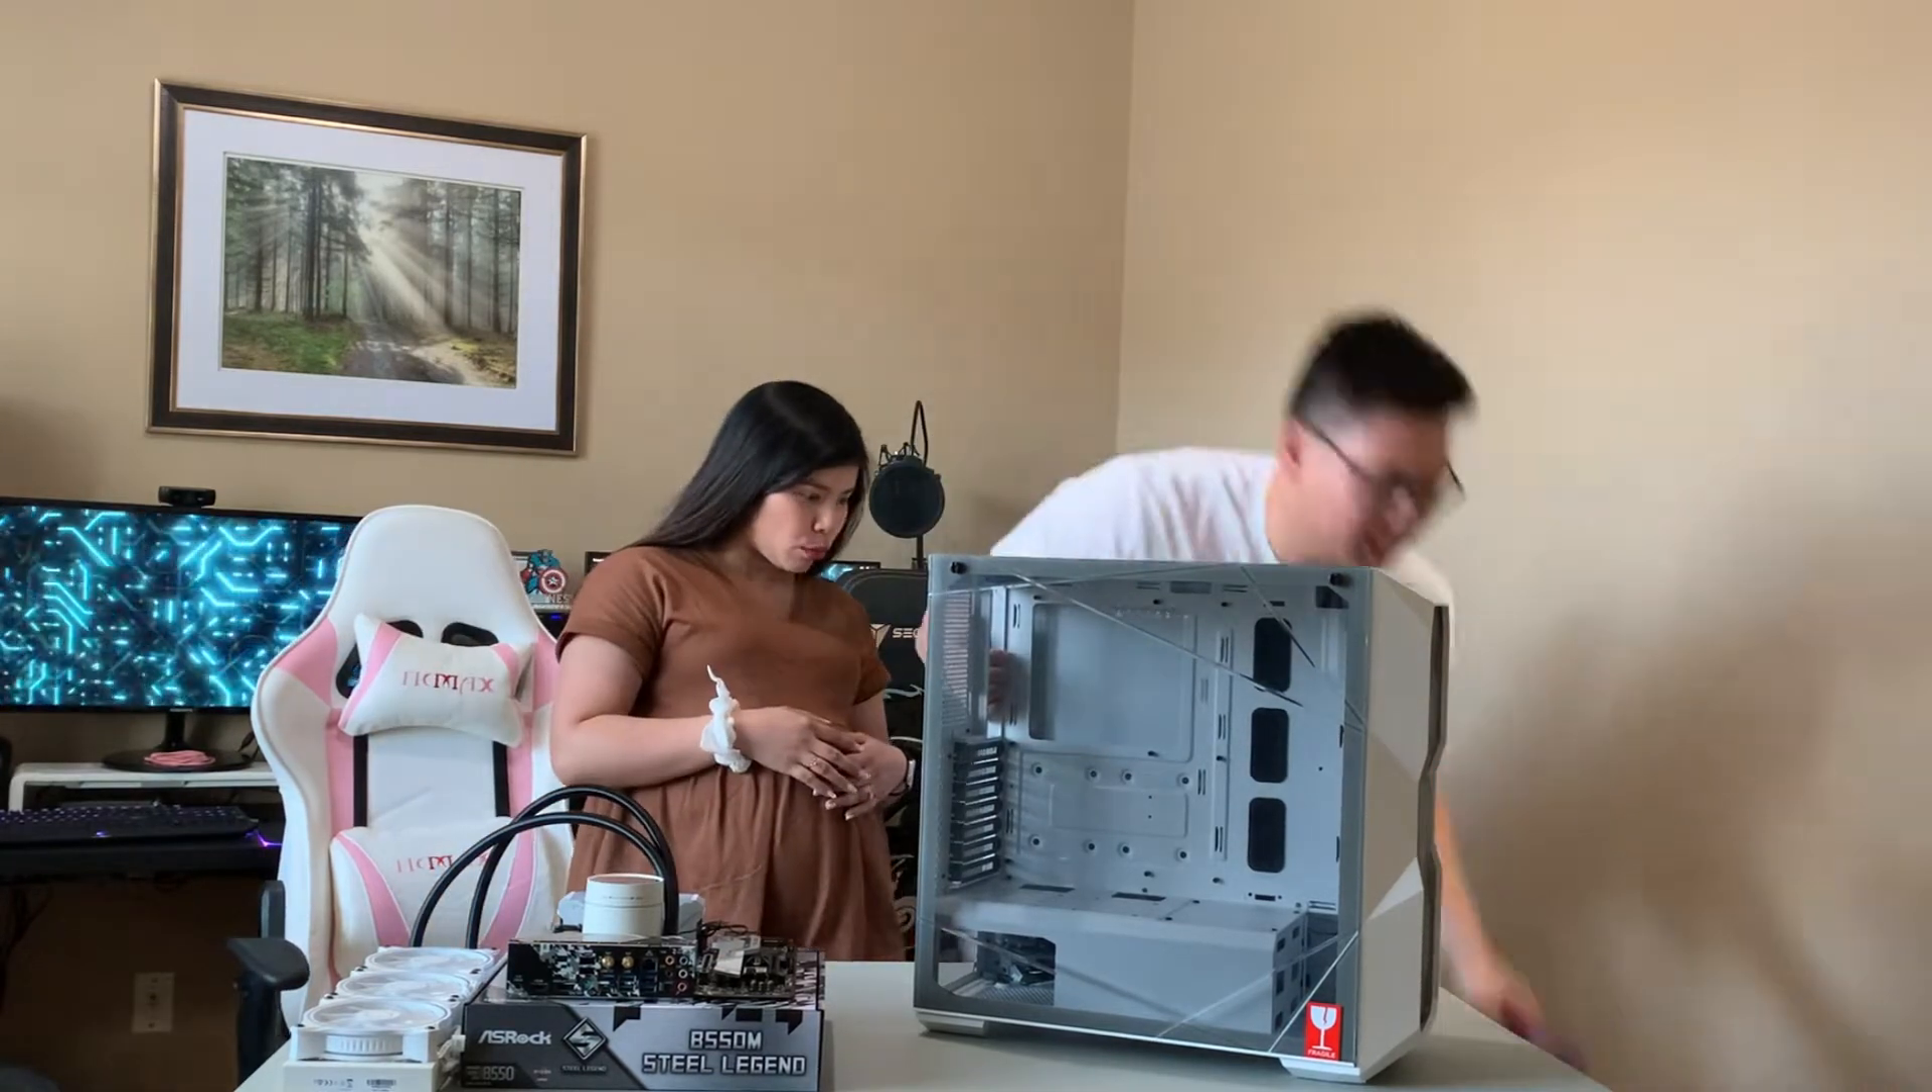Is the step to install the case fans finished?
No.